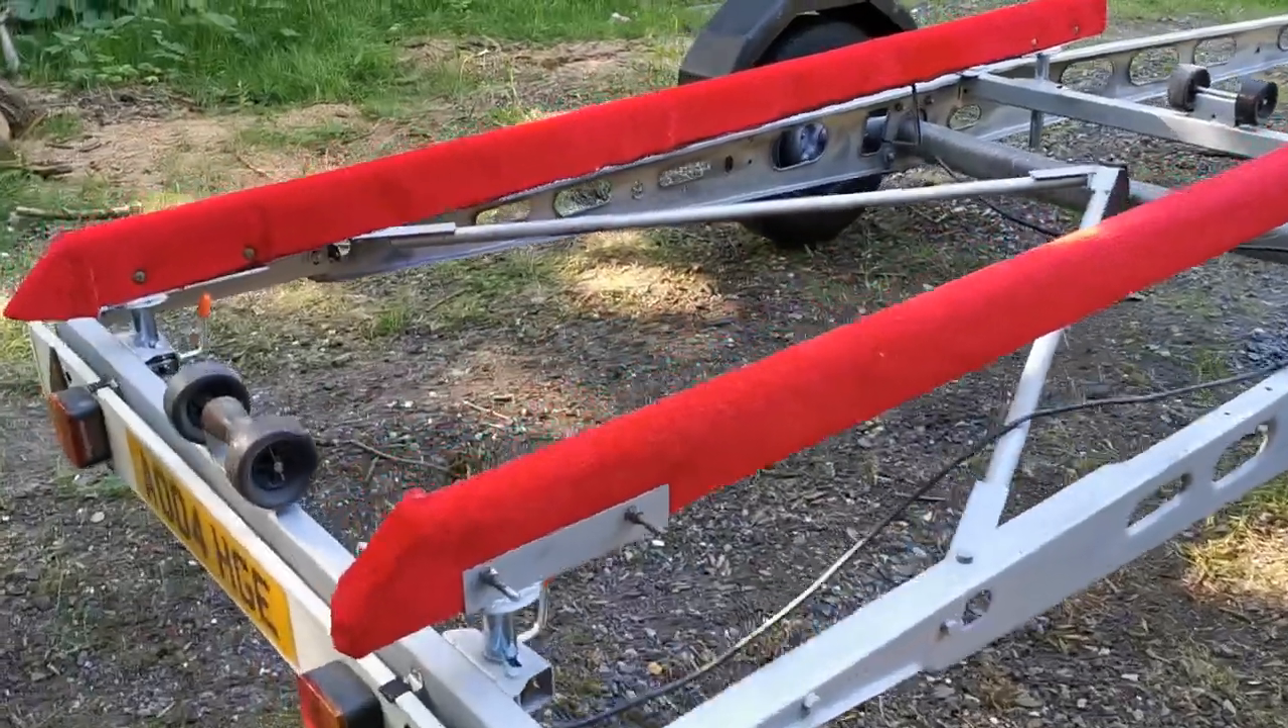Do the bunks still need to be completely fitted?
No.